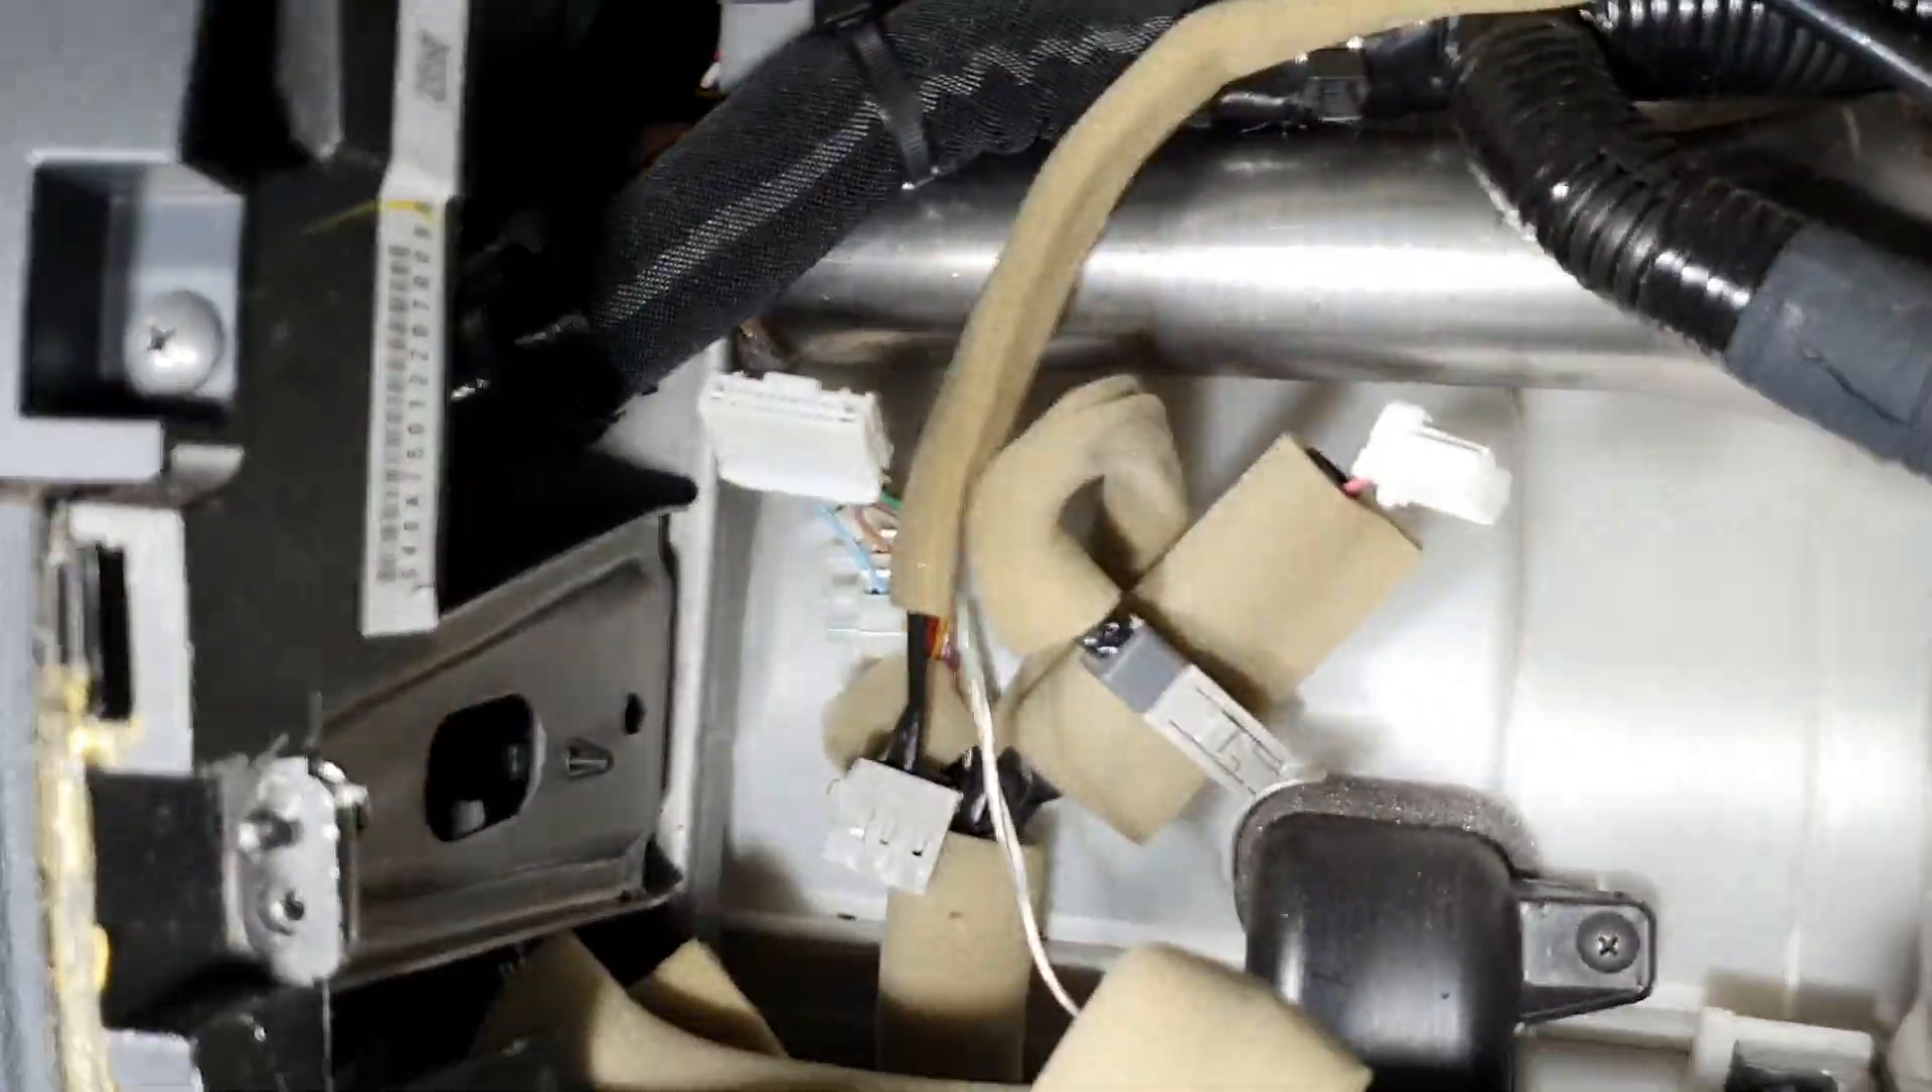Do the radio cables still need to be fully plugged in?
Yes.